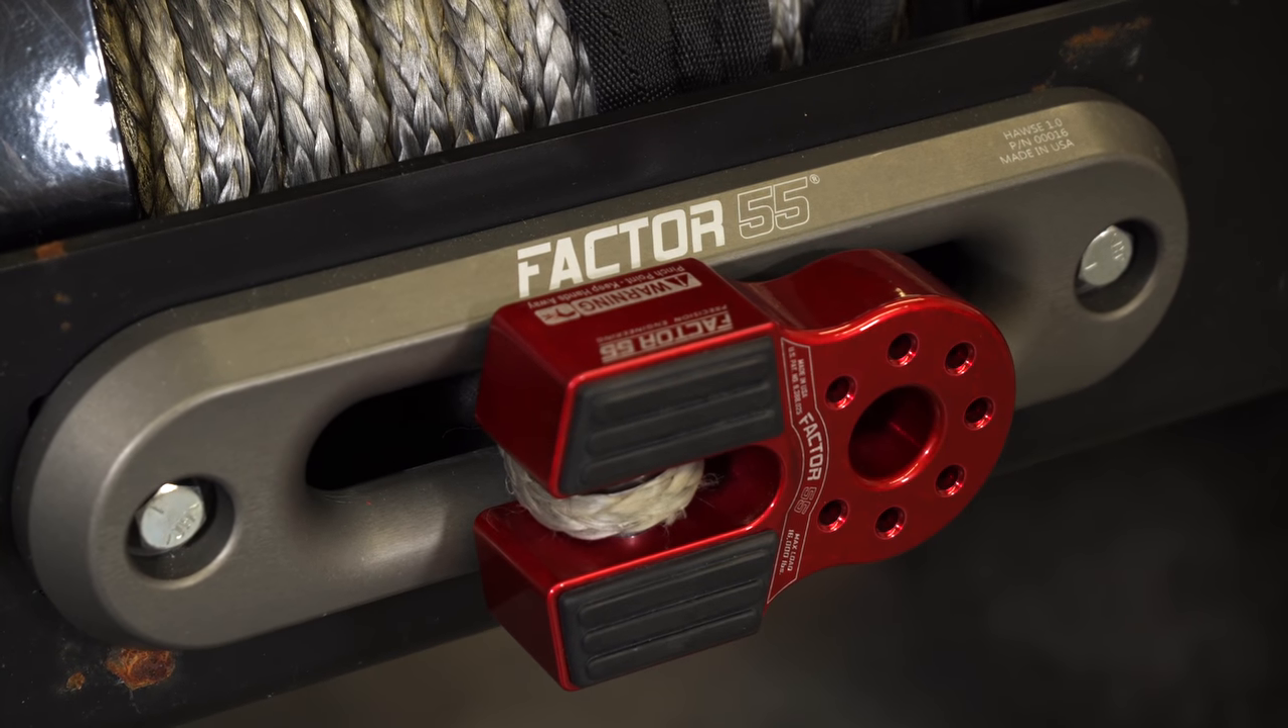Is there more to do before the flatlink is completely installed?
No.